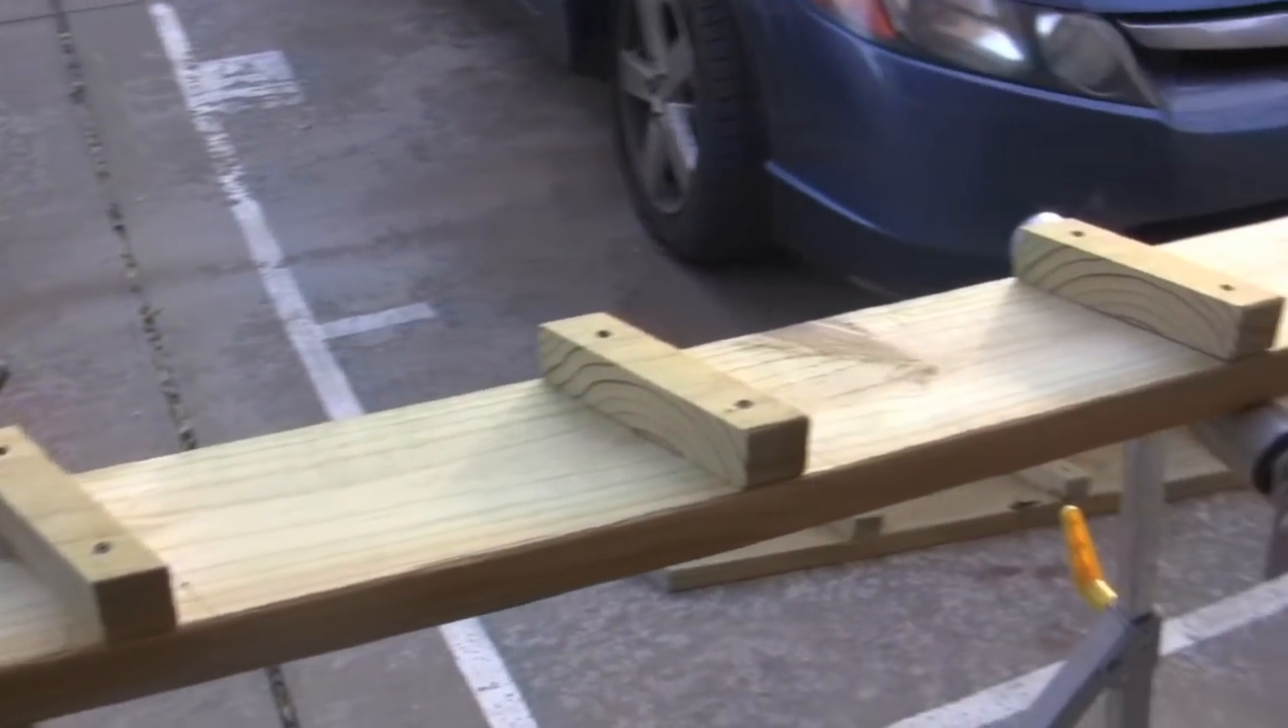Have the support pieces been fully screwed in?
Yes.